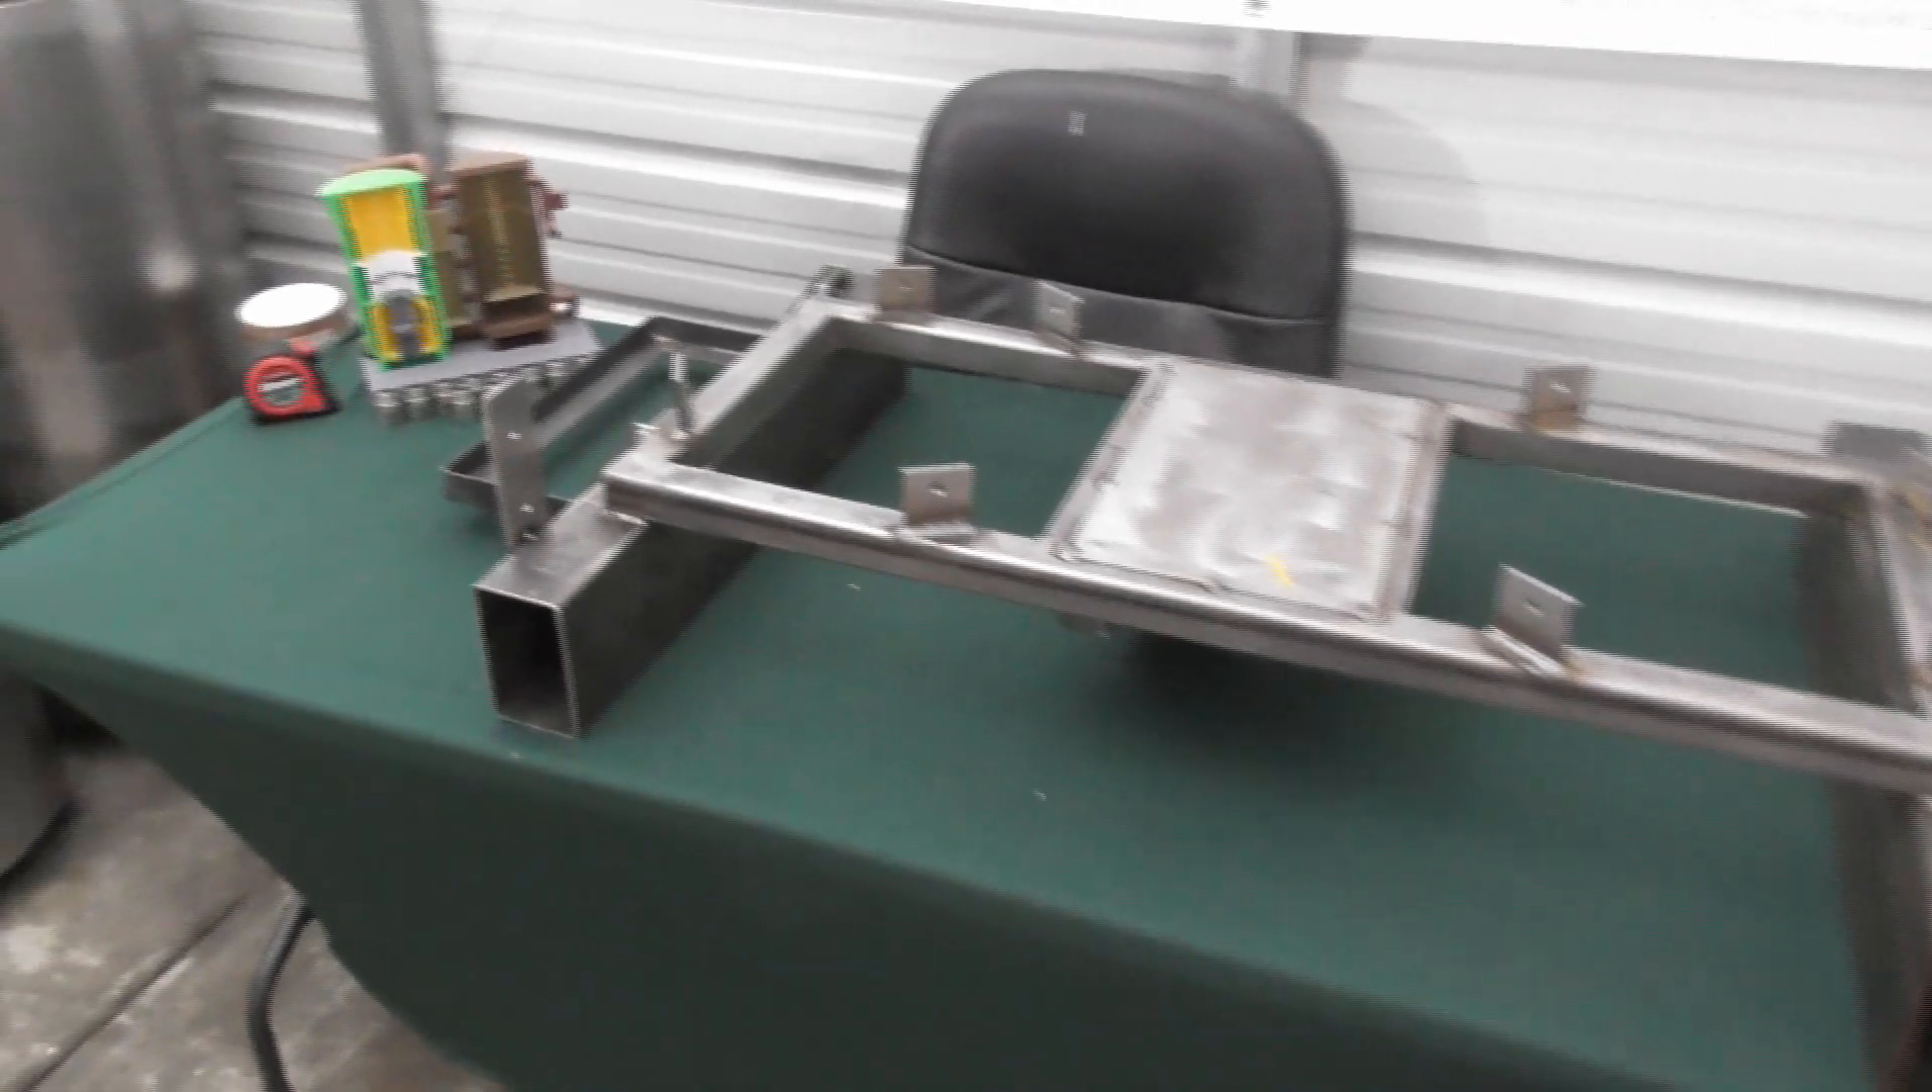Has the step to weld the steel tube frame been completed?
Yes.